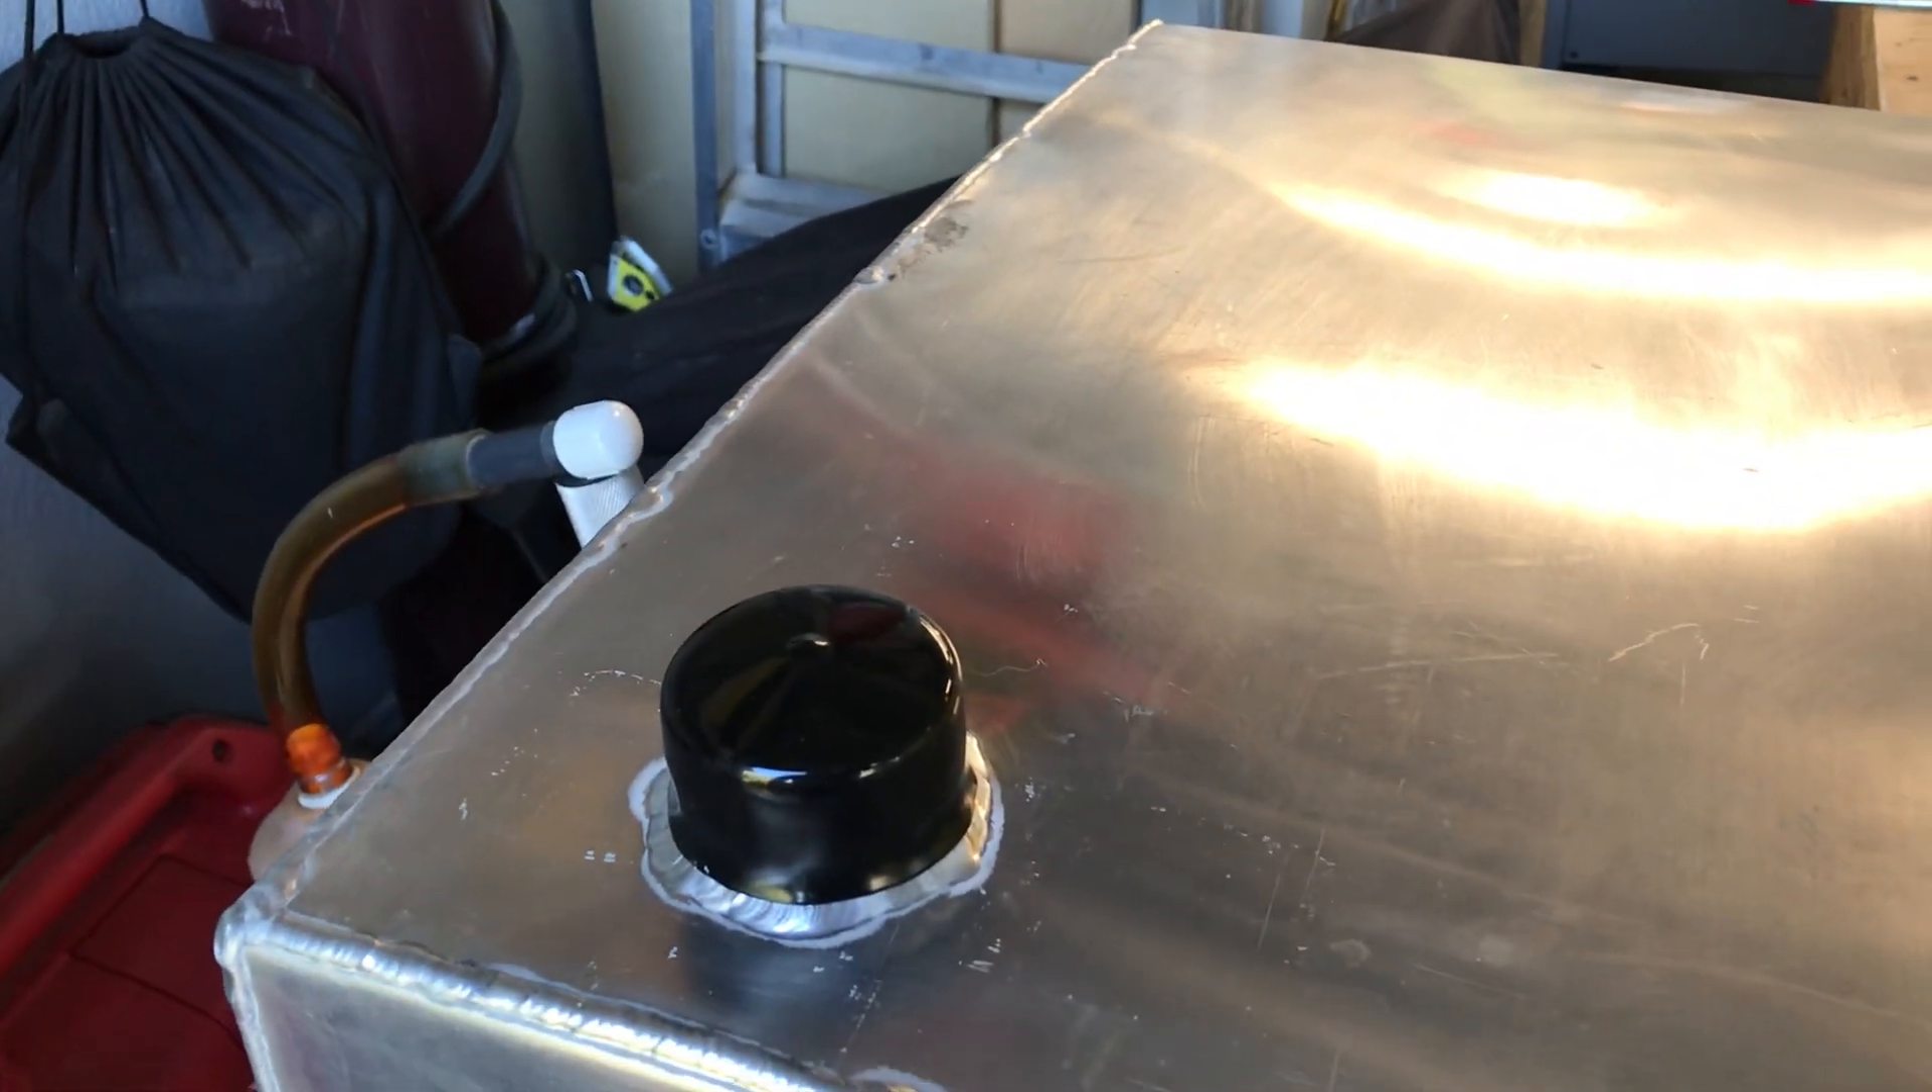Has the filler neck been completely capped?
Yes.